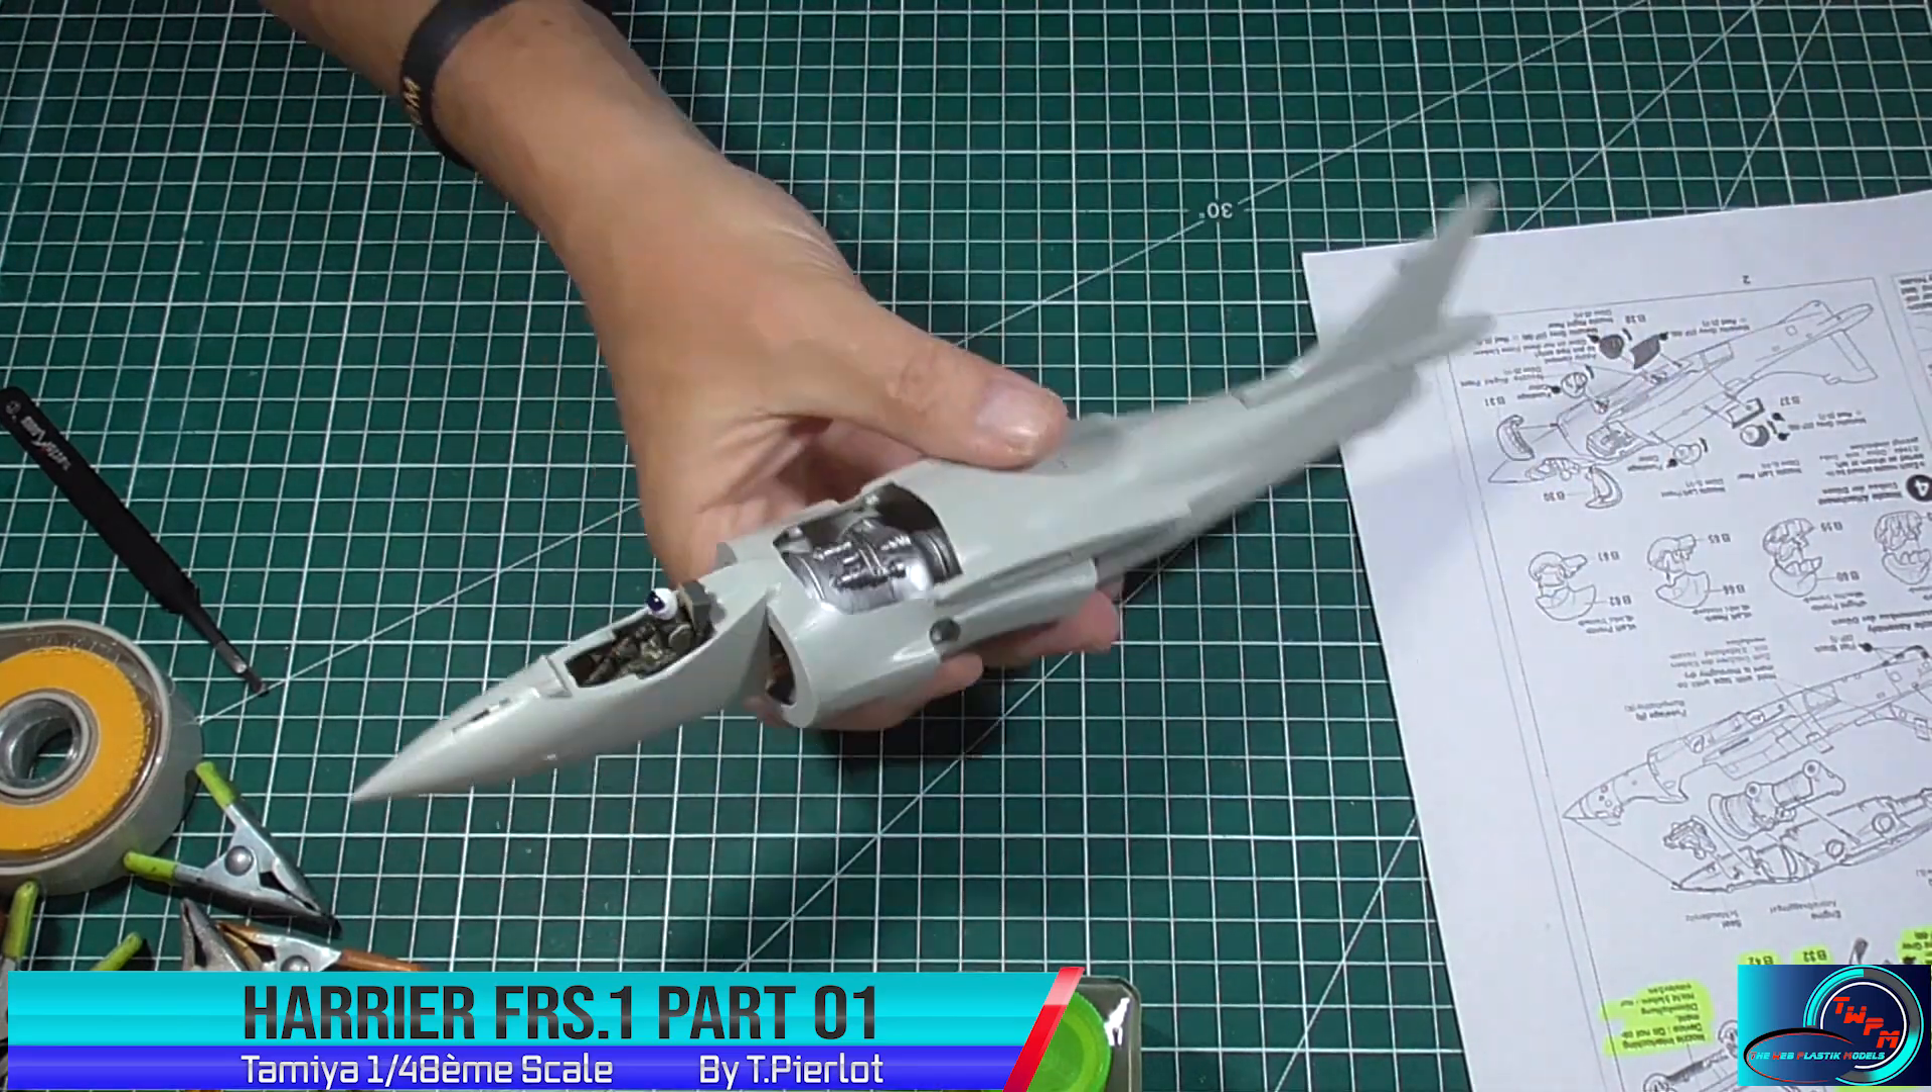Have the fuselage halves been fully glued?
Yes.